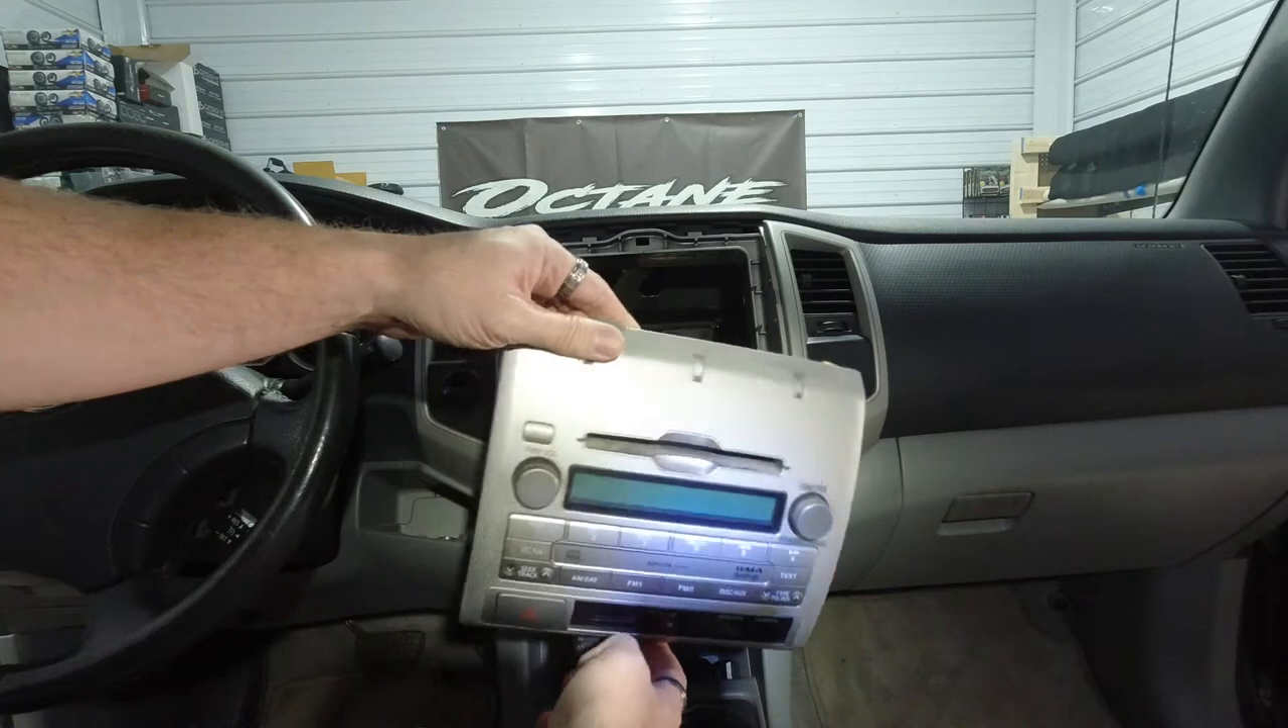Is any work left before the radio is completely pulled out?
No.